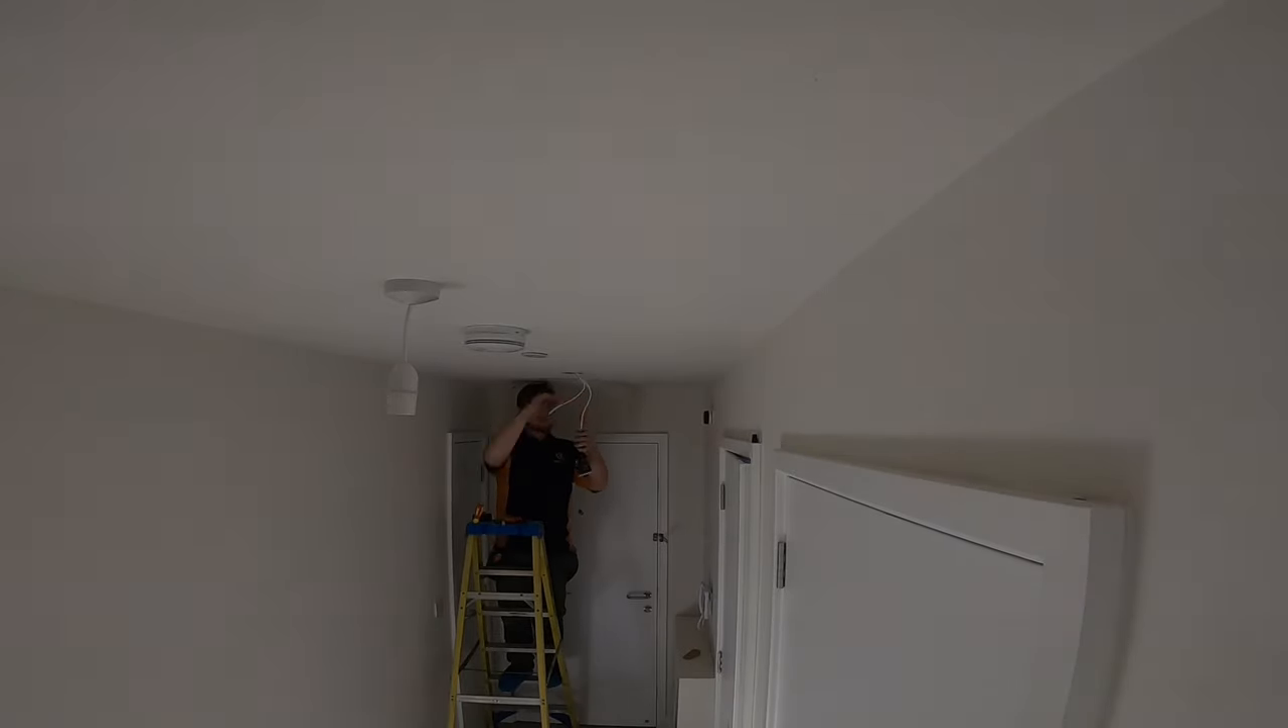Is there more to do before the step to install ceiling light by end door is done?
Yes.